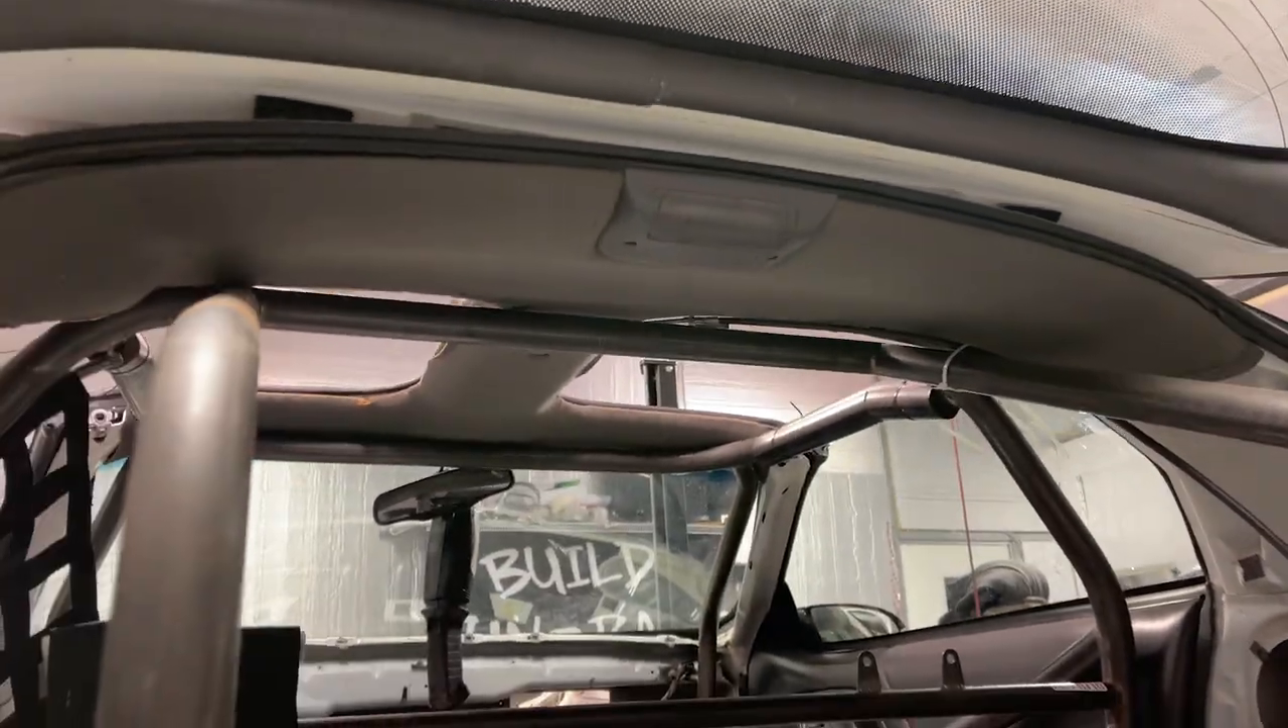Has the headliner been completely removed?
No.